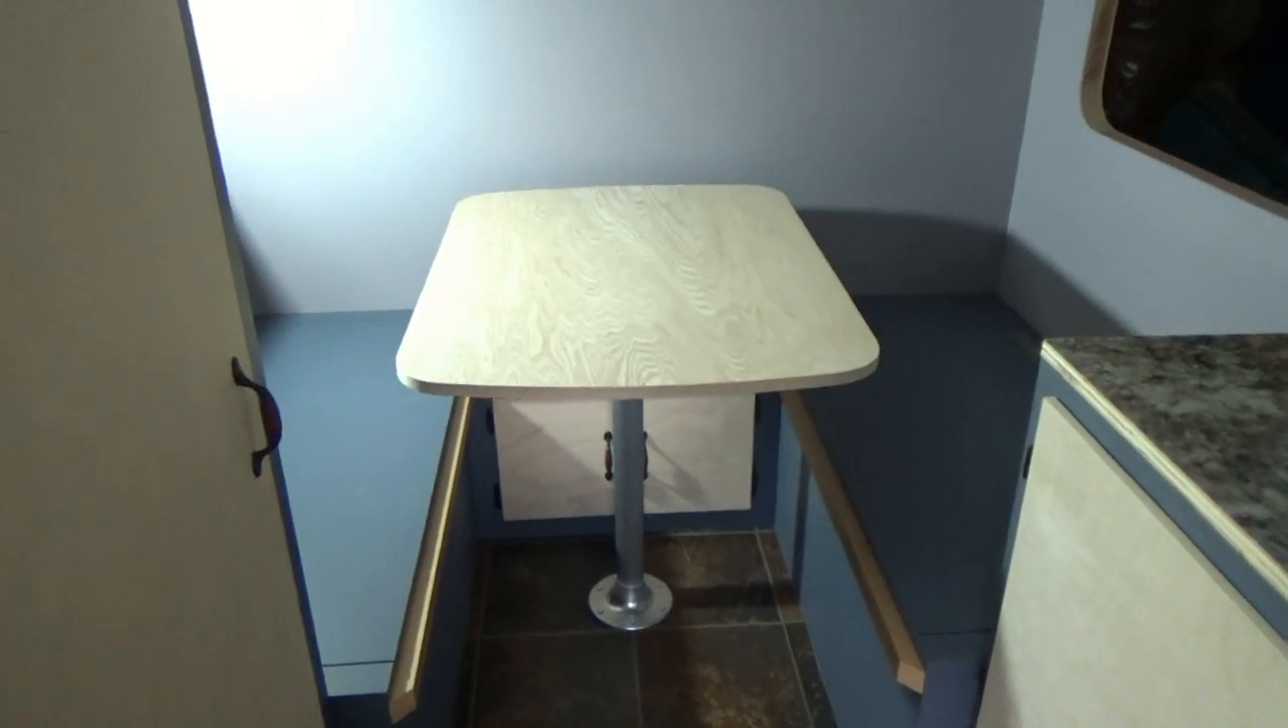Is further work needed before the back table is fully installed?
No.